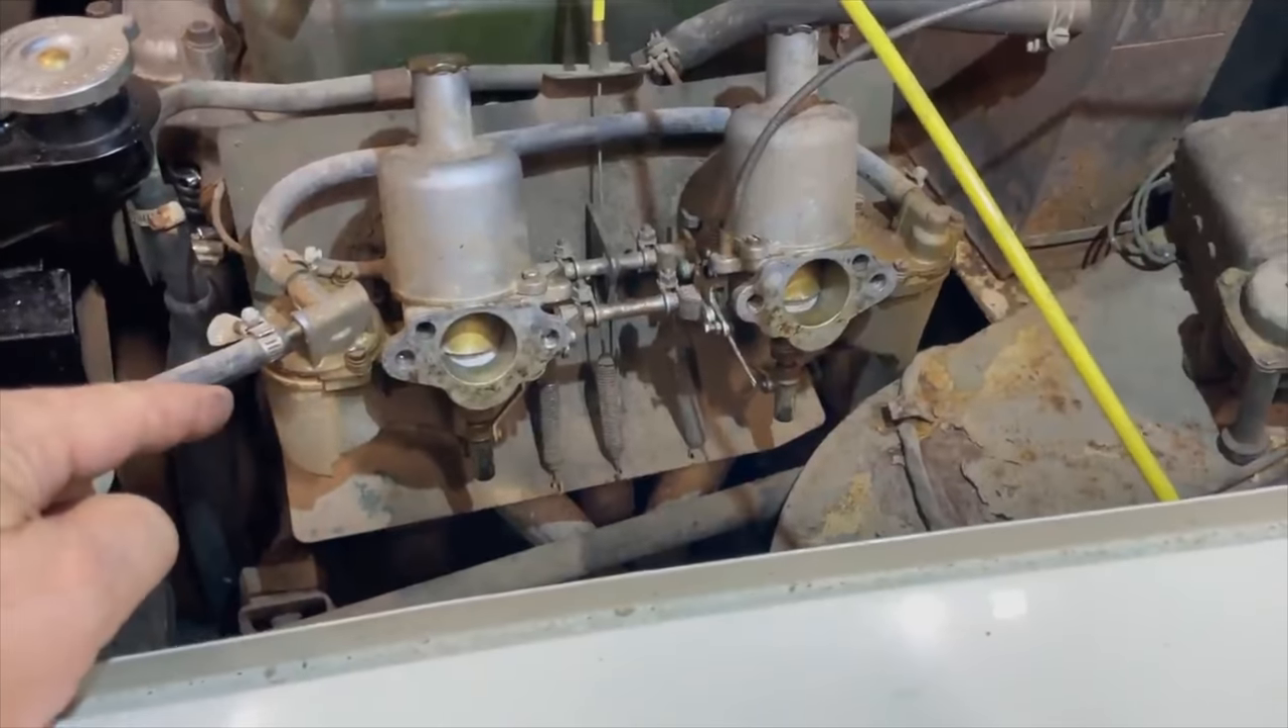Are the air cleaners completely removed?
Yes.